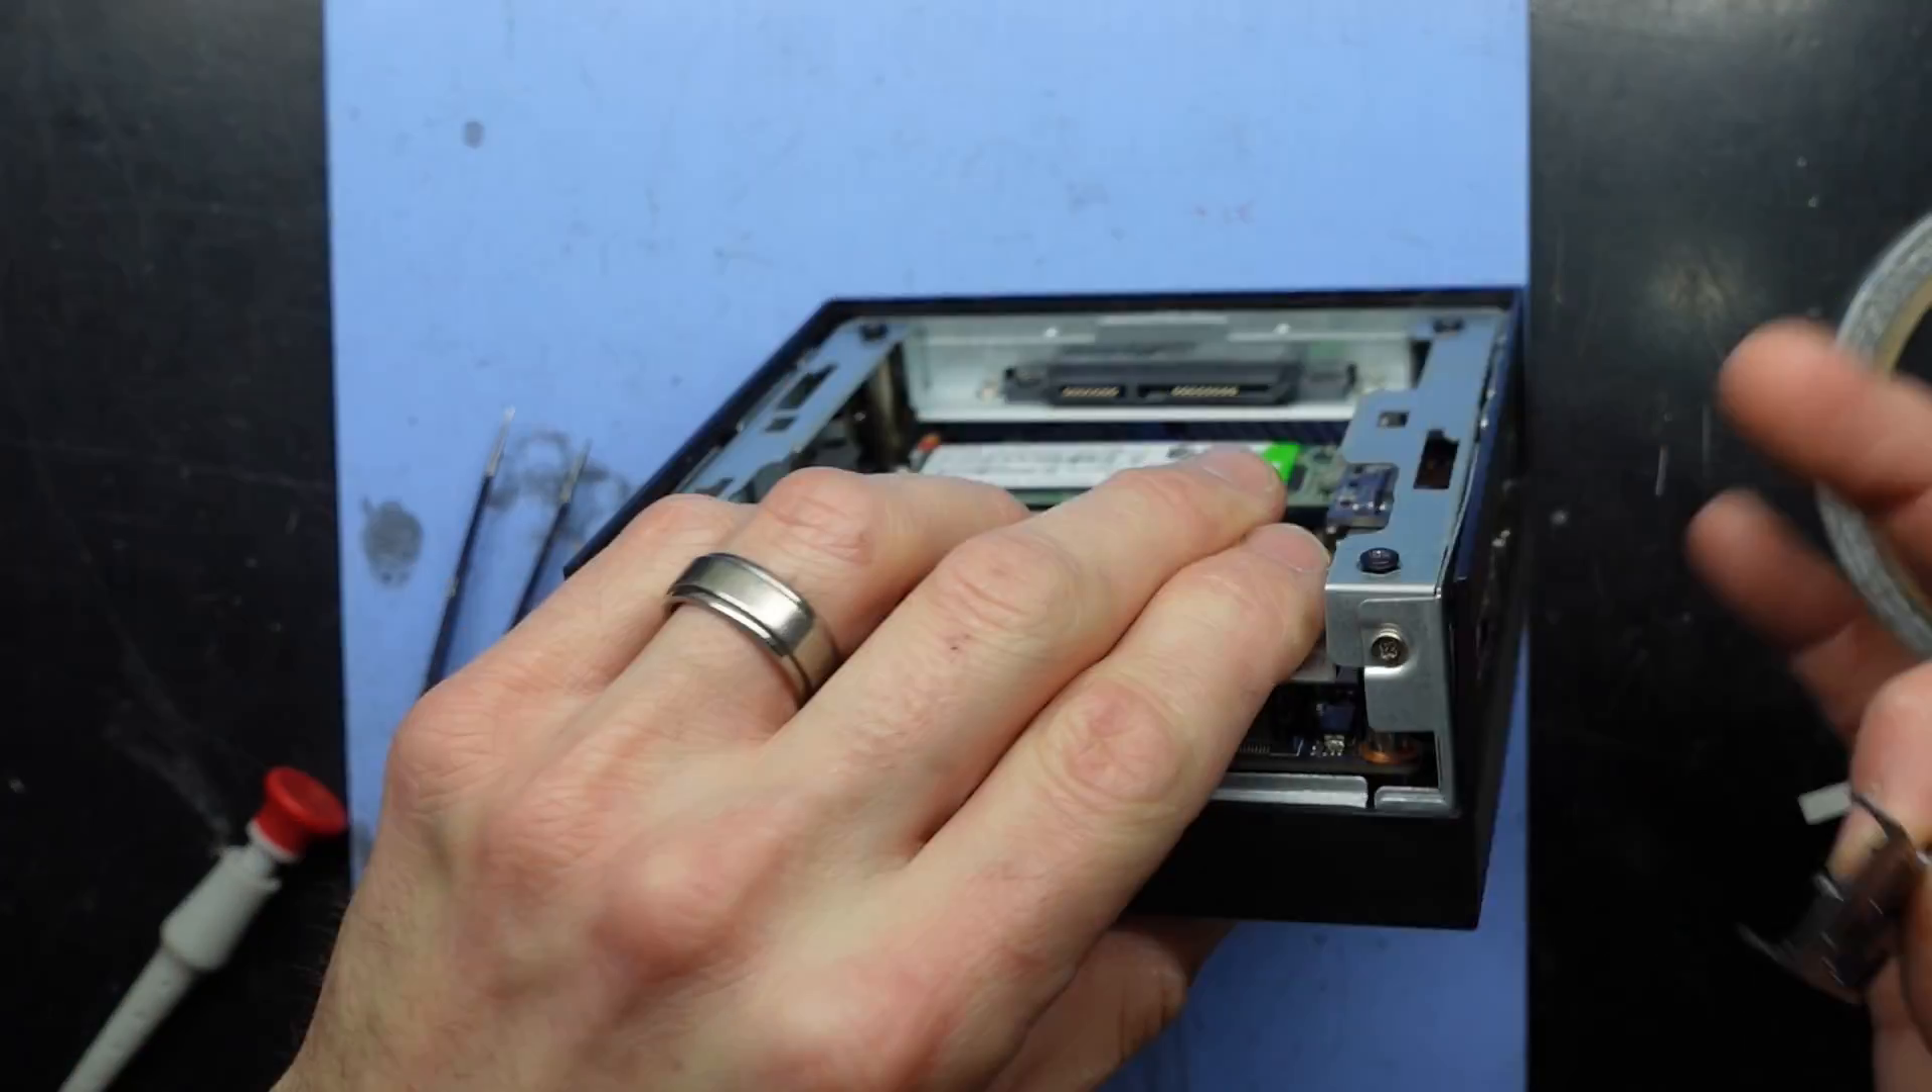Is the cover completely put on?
No.